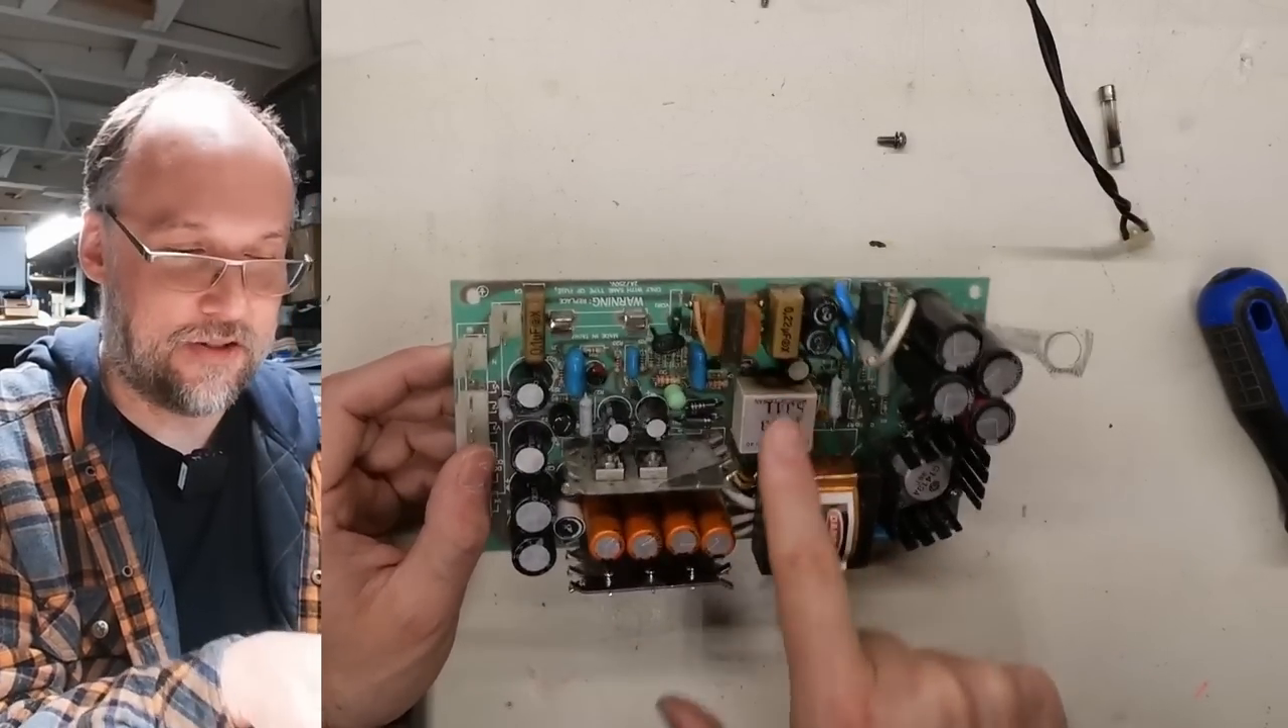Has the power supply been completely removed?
Yes.